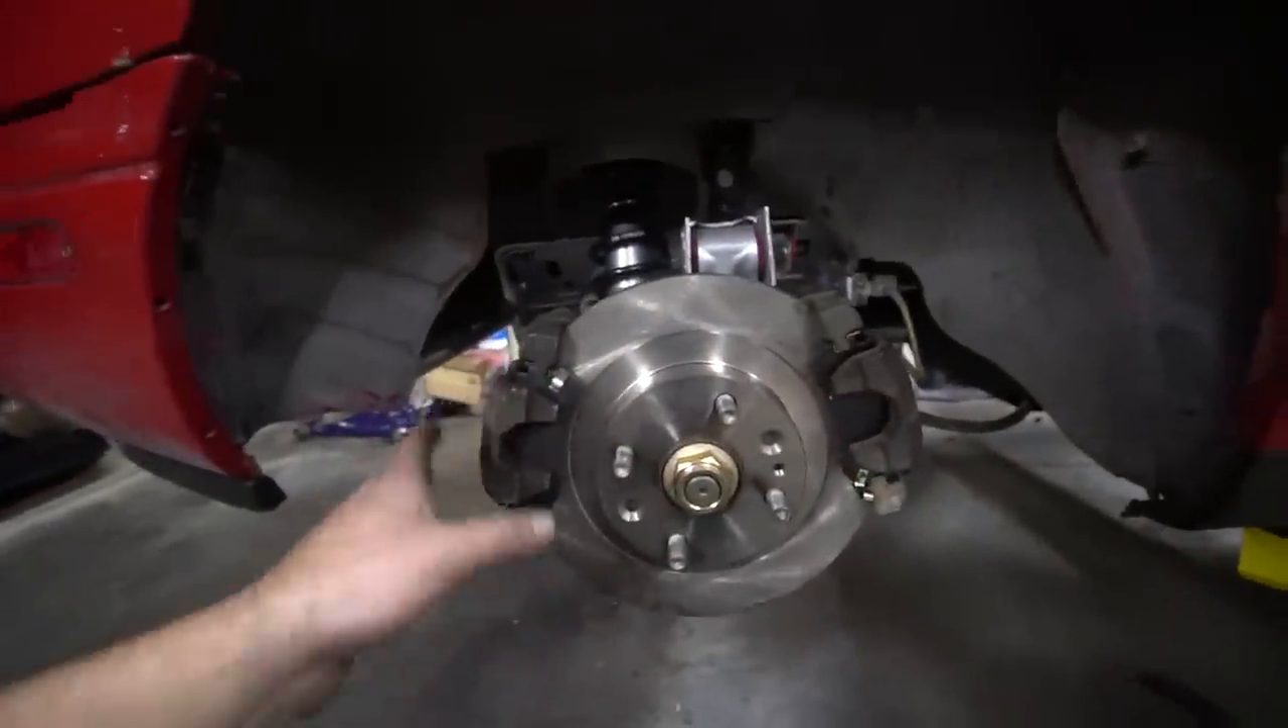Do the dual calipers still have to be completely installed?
No.